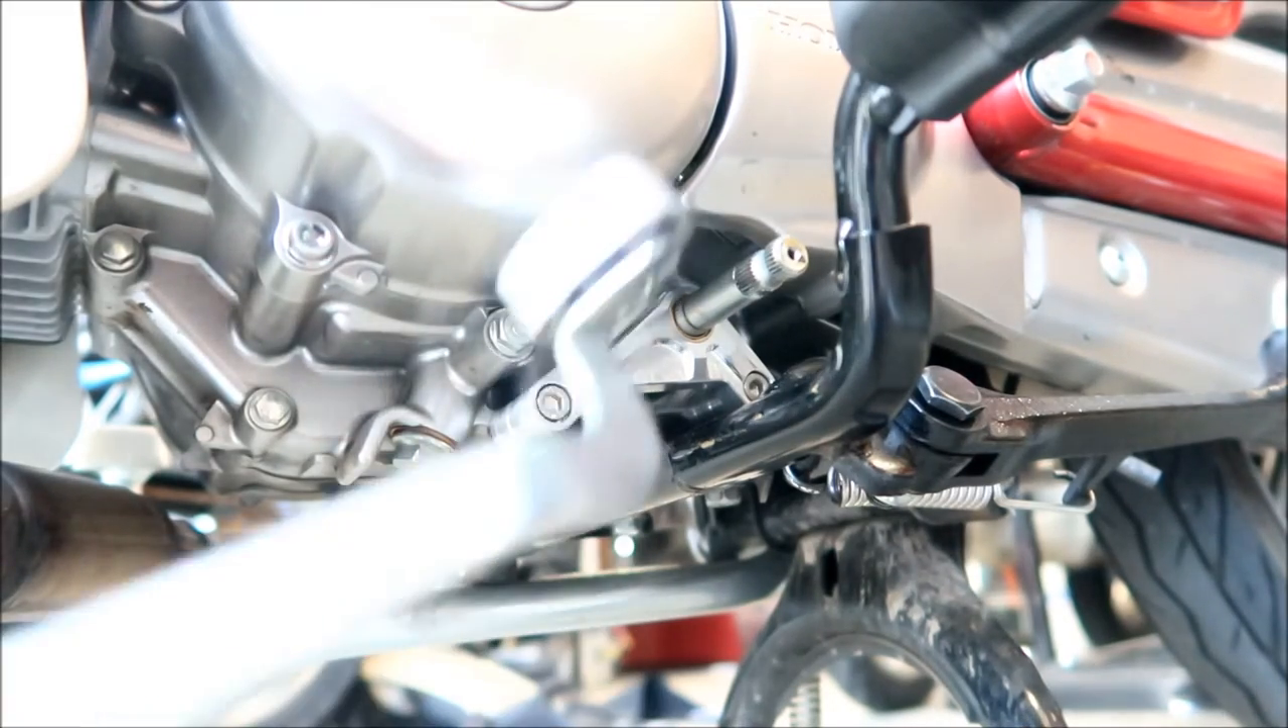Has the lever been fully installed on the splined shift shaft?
No.